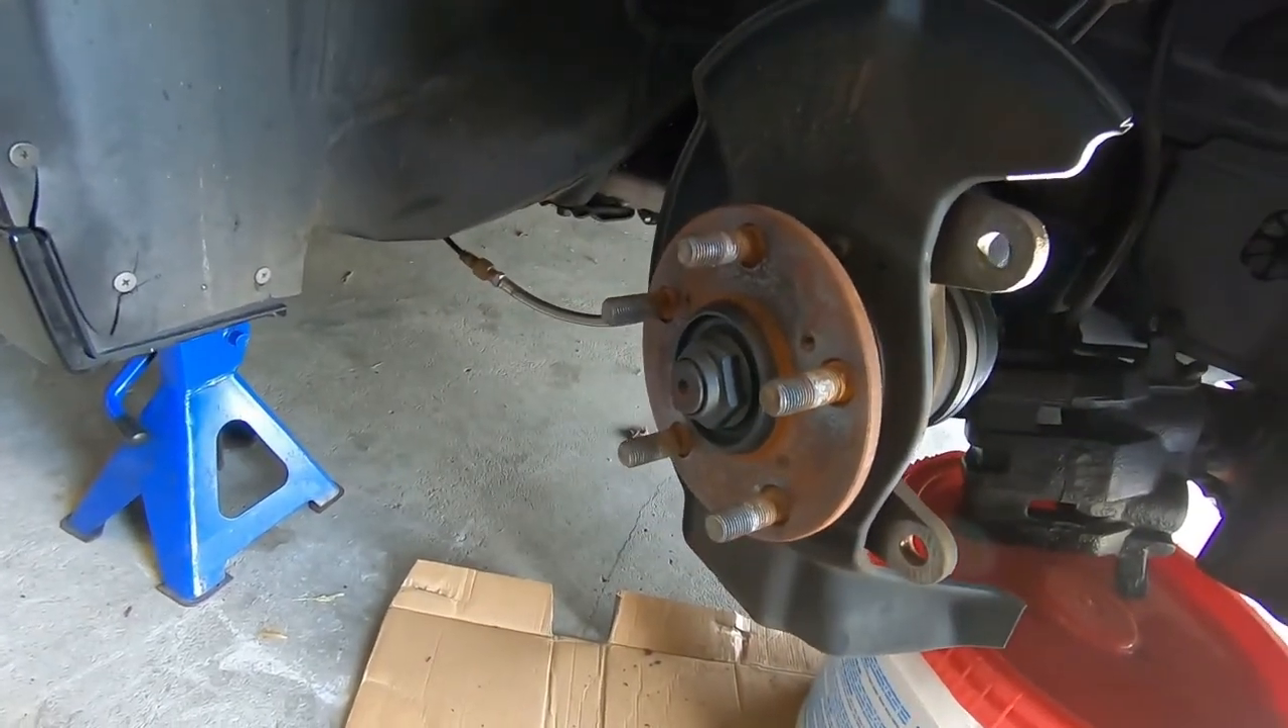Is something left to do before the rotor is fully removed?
No.